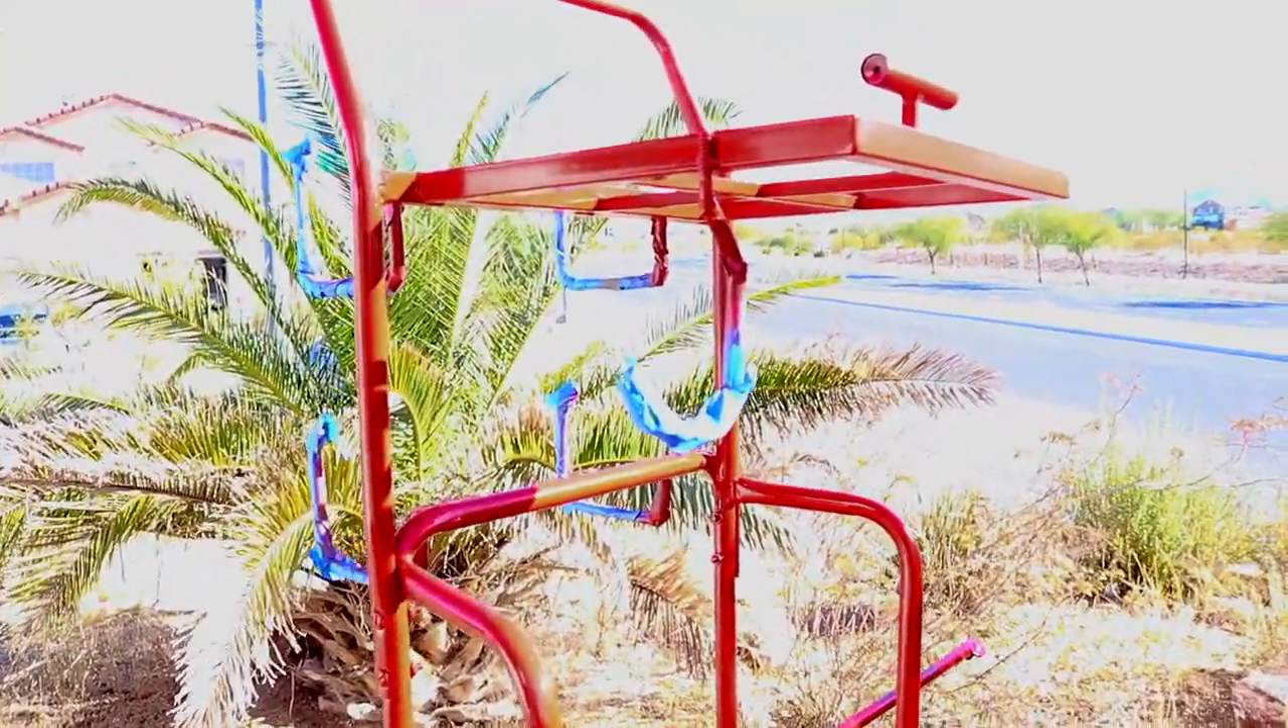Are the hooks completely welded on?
Yes.